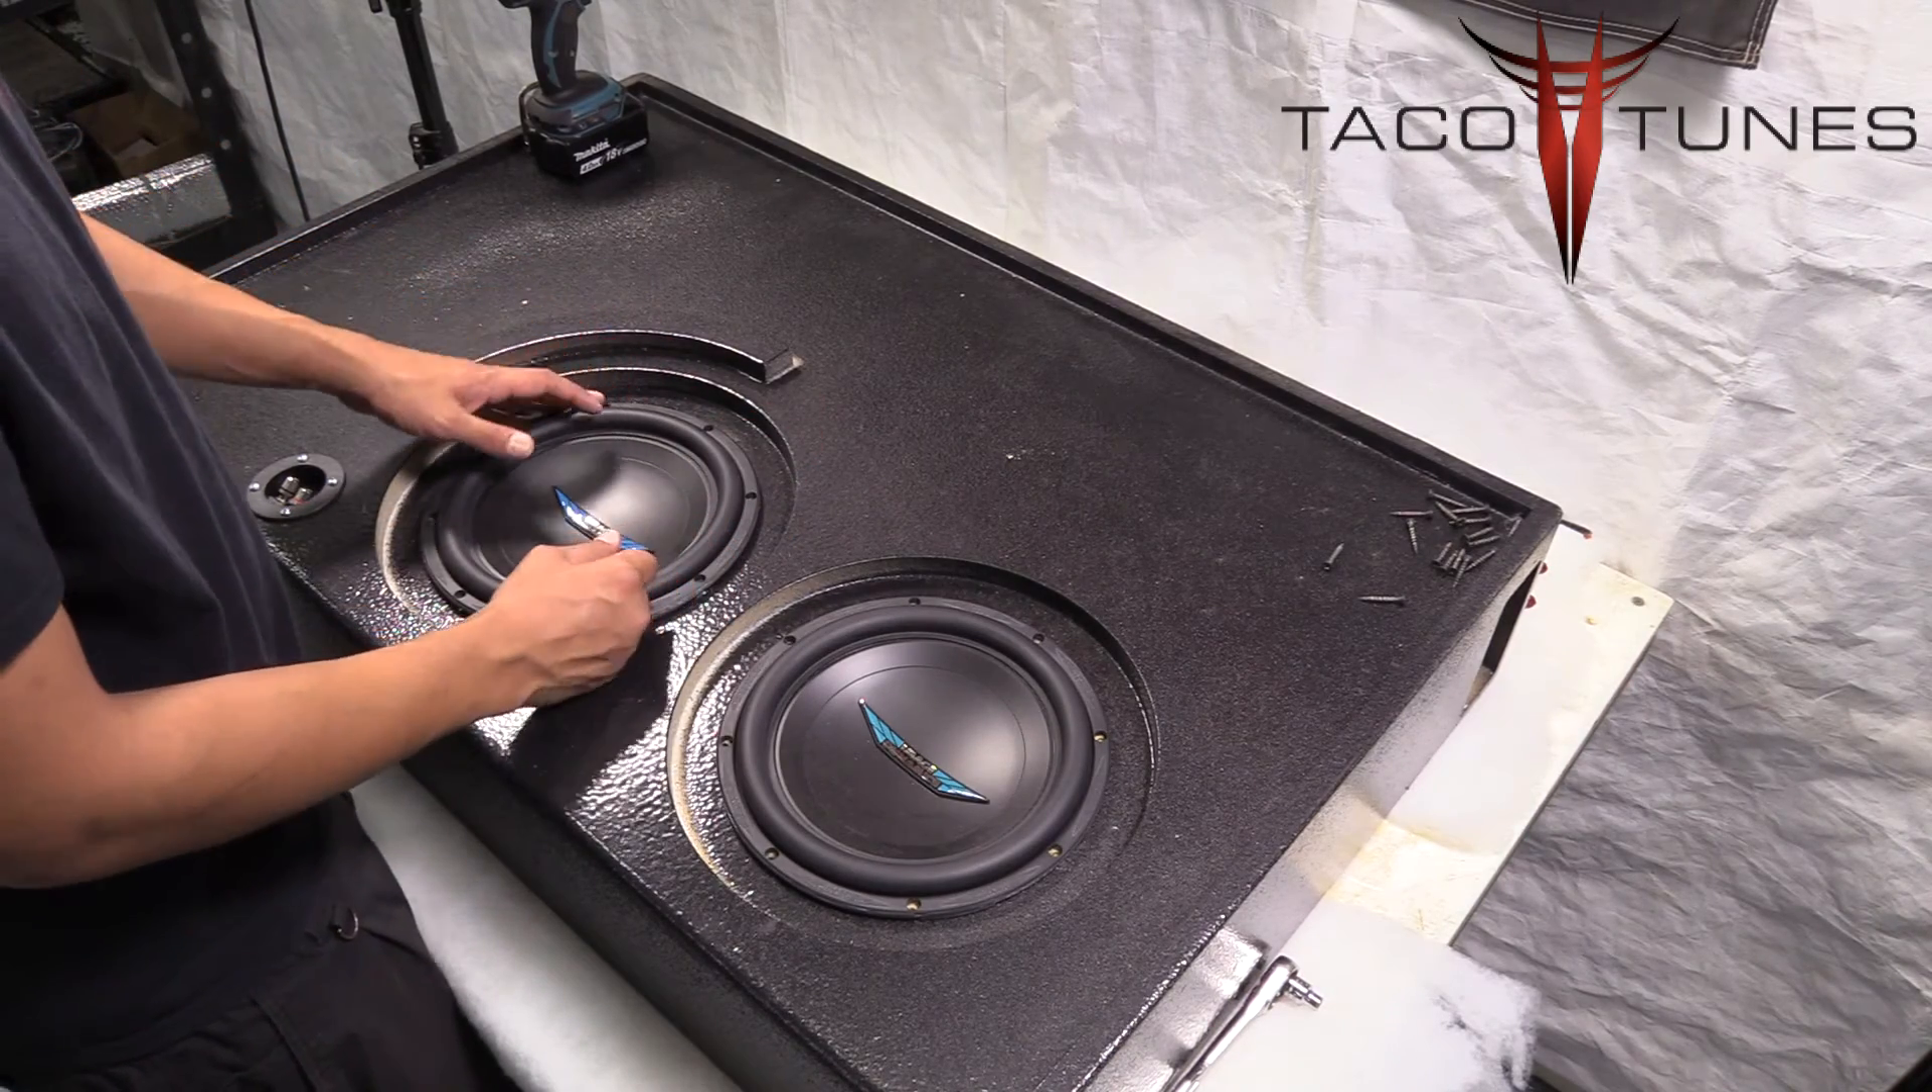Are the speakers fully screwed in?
No.